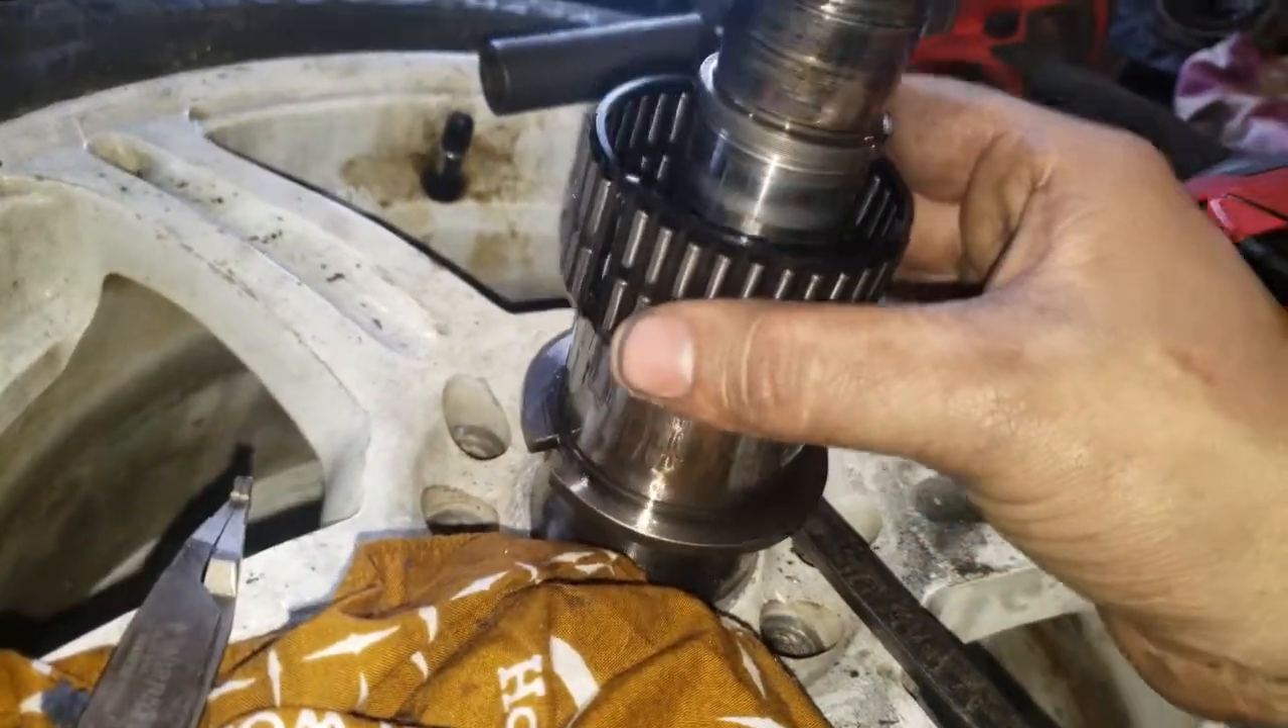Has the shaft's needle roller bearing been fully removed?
No.